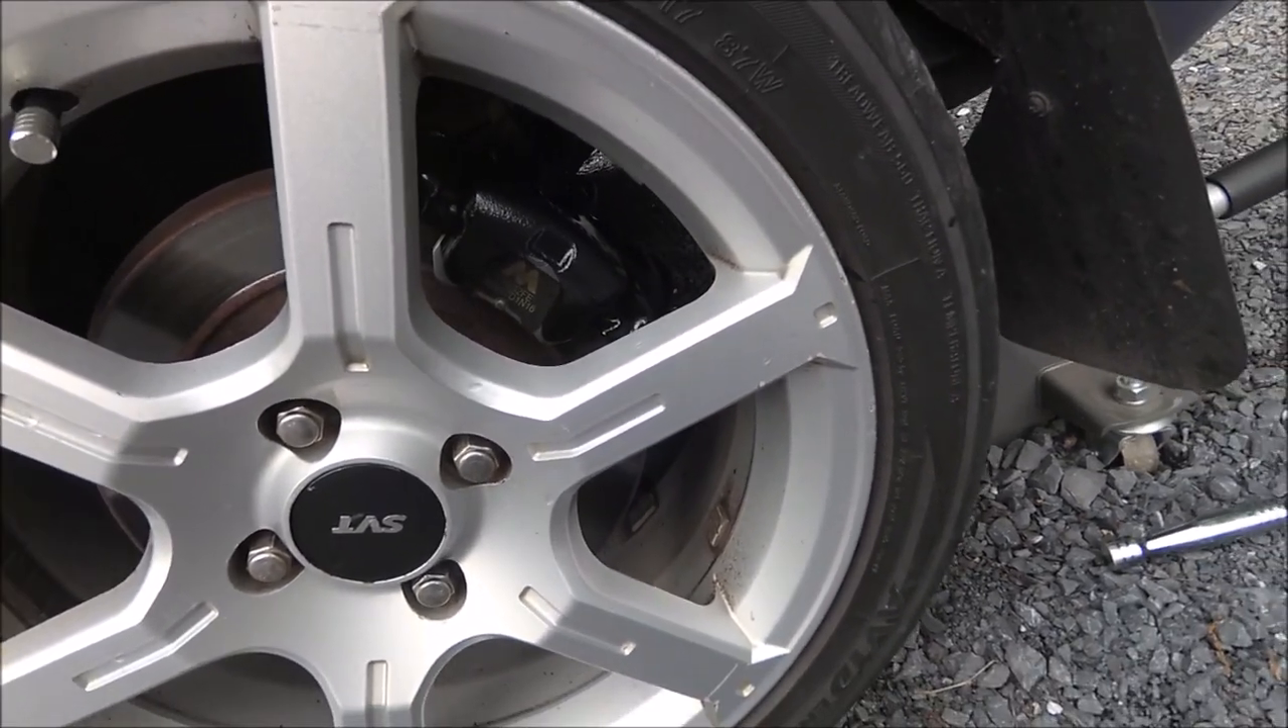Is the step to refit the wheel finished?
Yes.